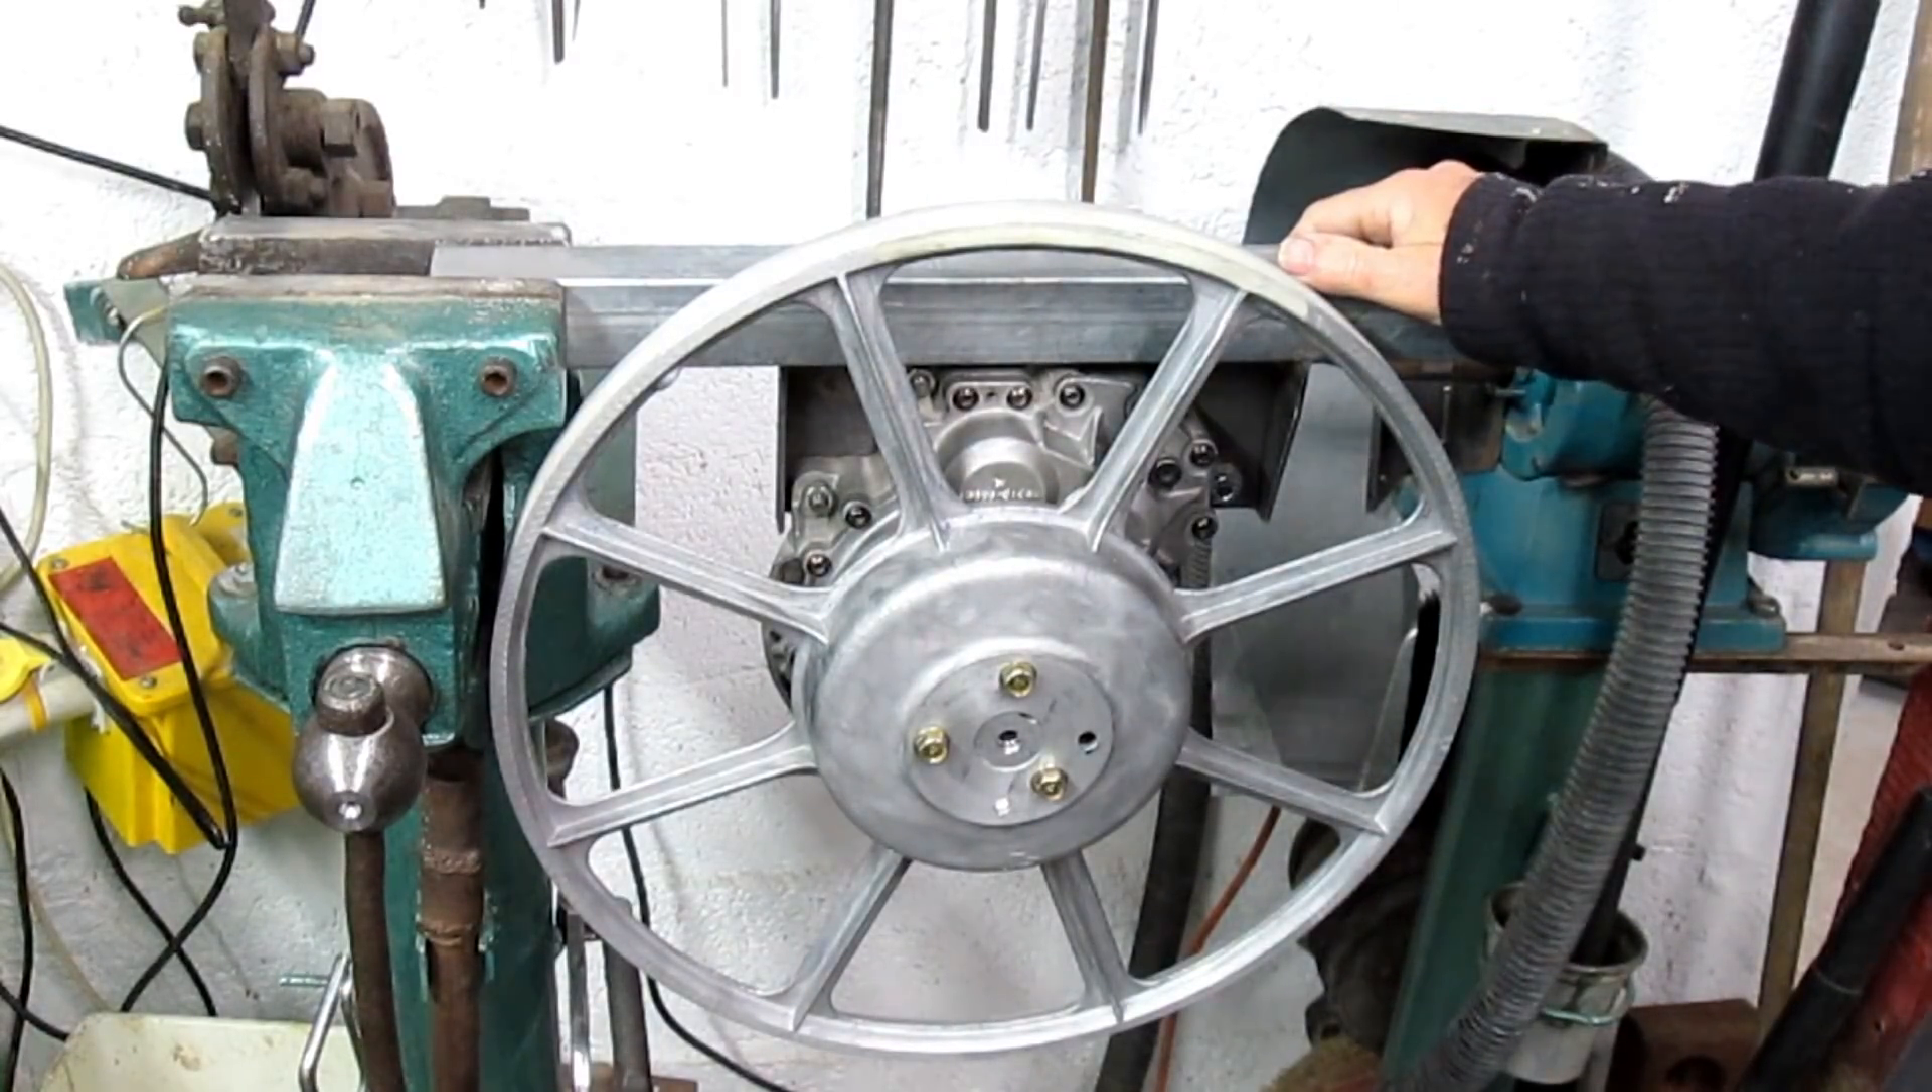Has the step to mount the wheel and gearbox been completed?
Yes.